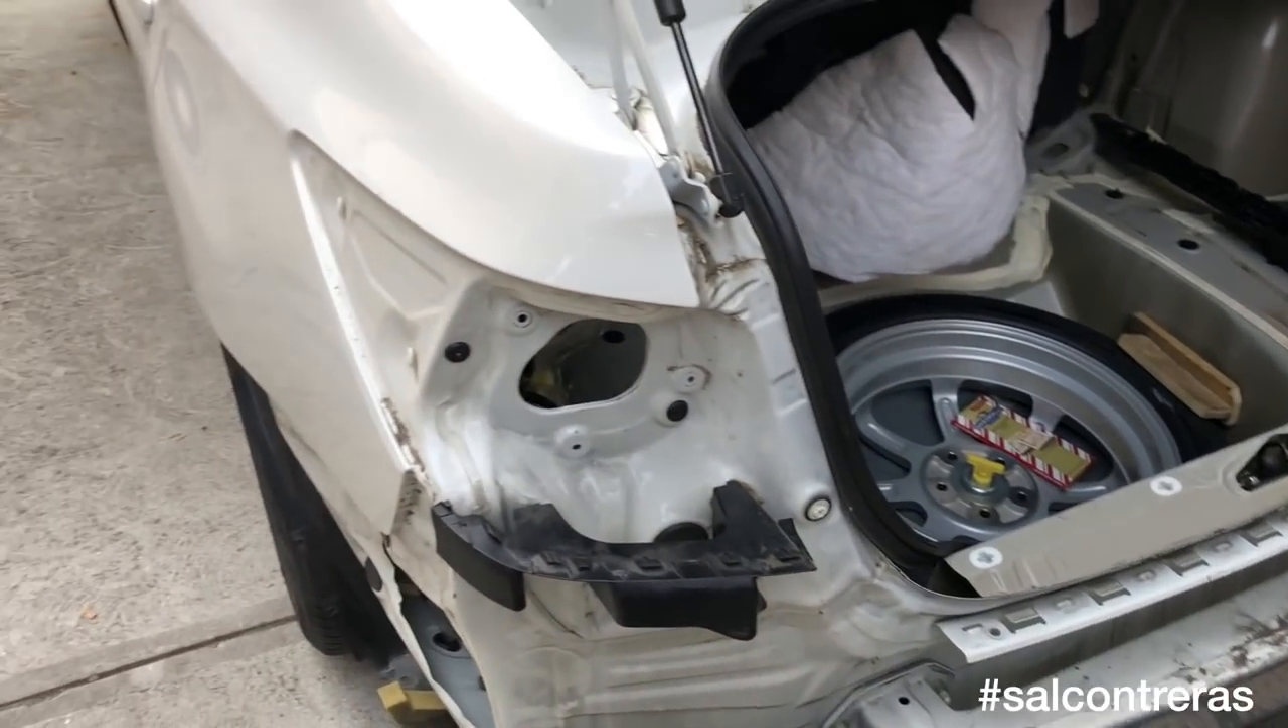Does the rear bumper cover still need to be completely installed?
Yes.